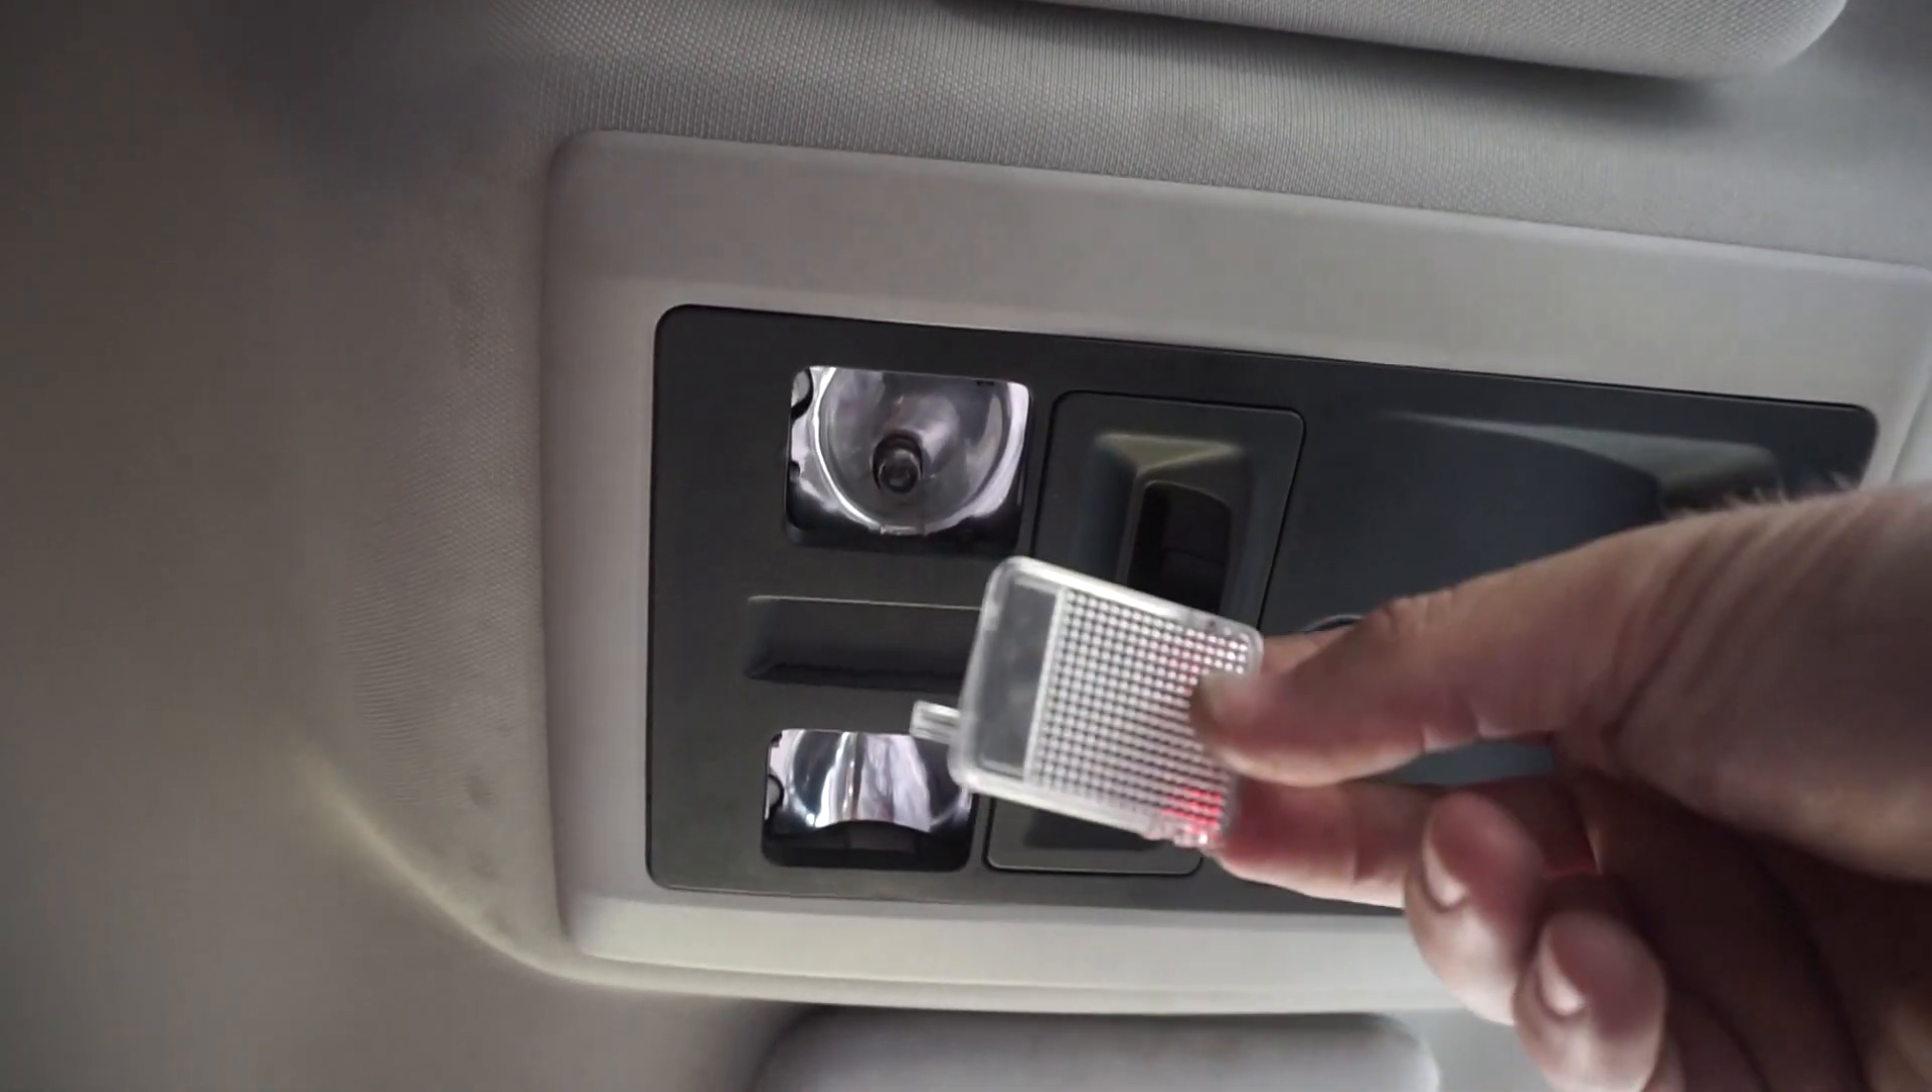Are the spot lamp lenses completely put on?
No.